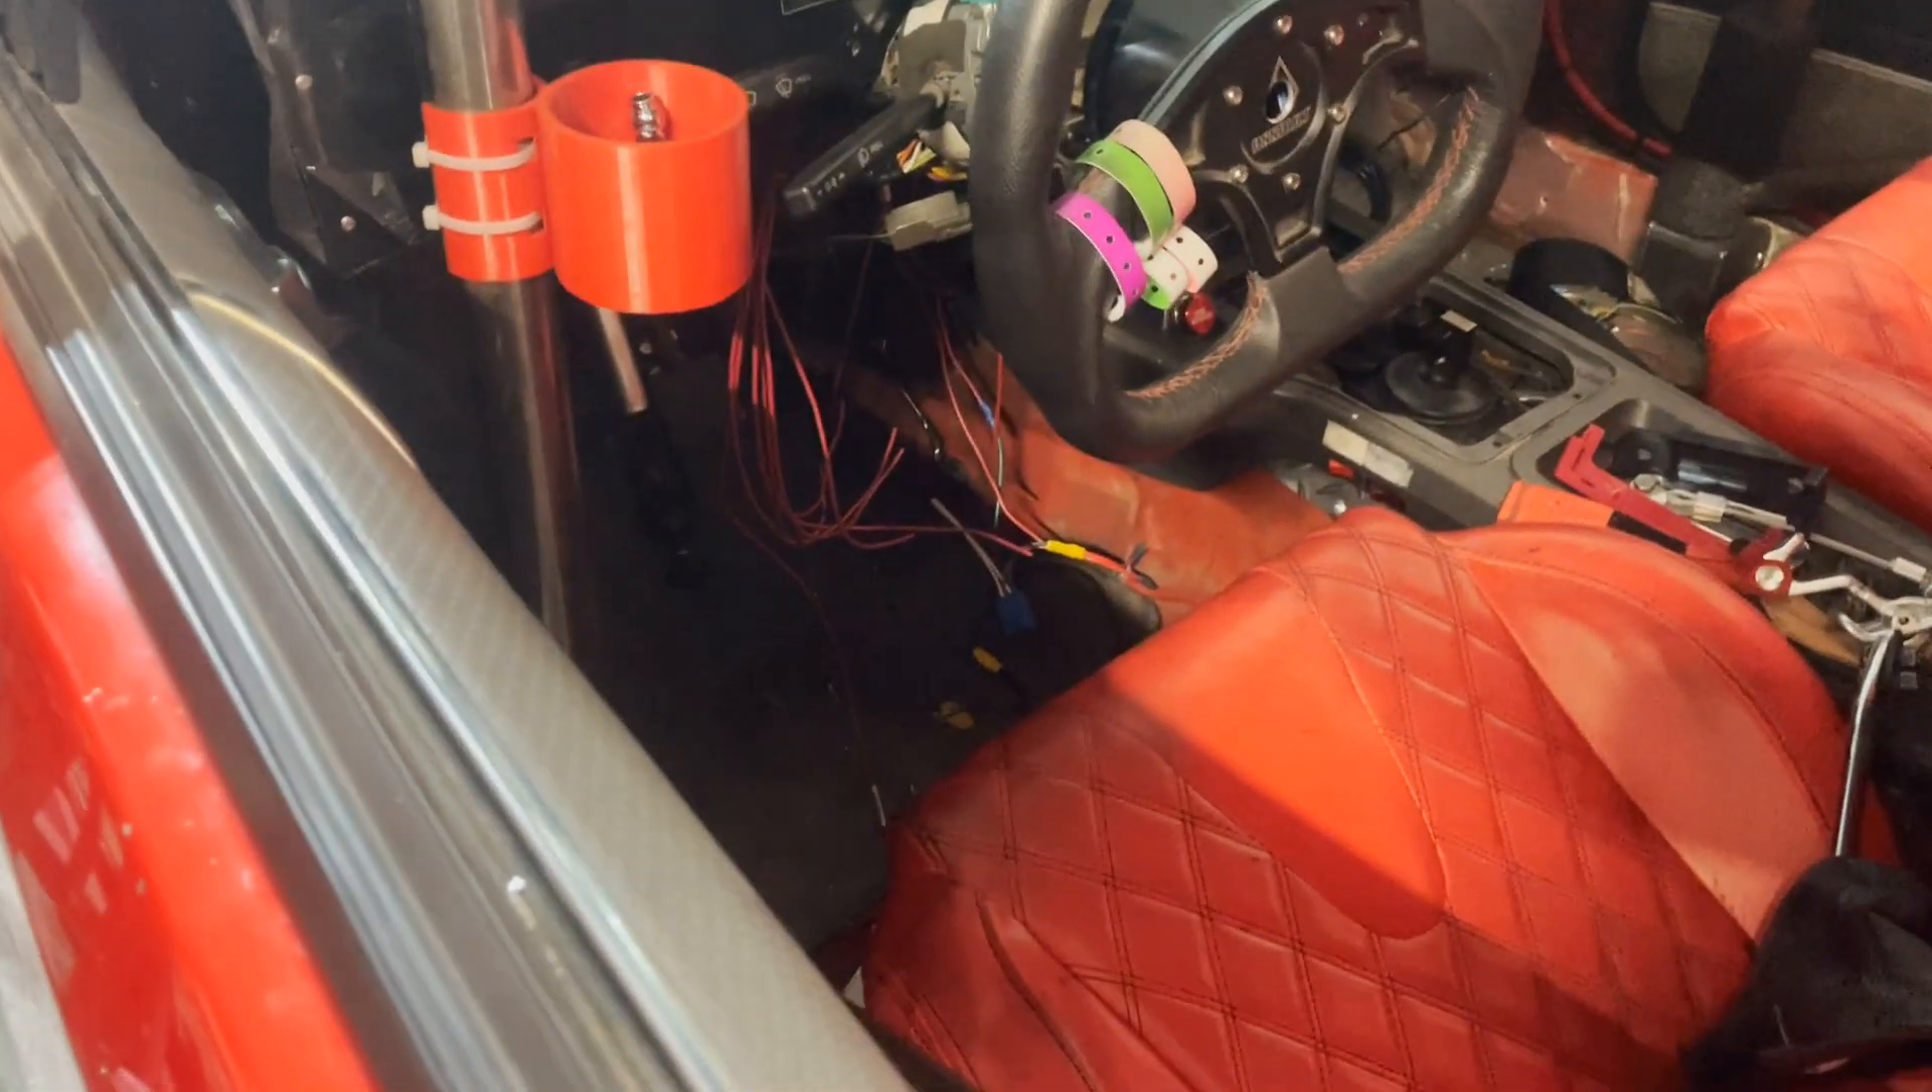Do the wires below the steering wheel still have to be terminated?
Yes.